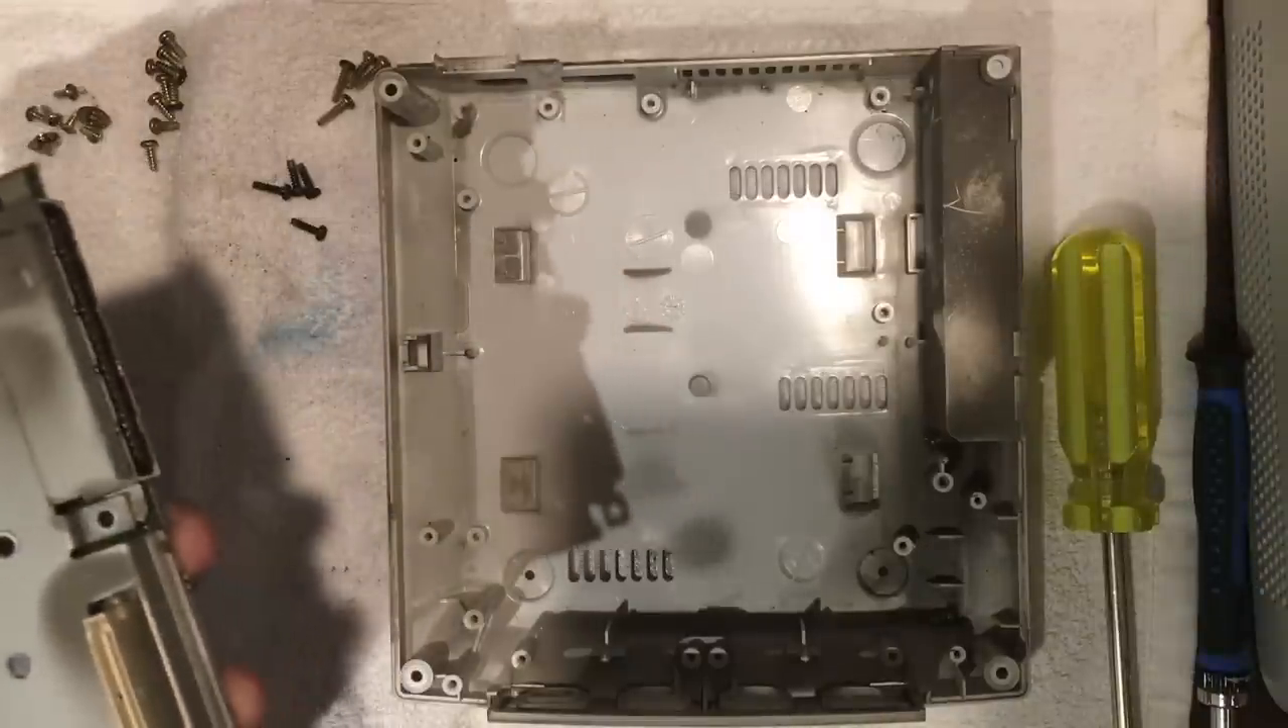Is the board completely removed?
Yes.